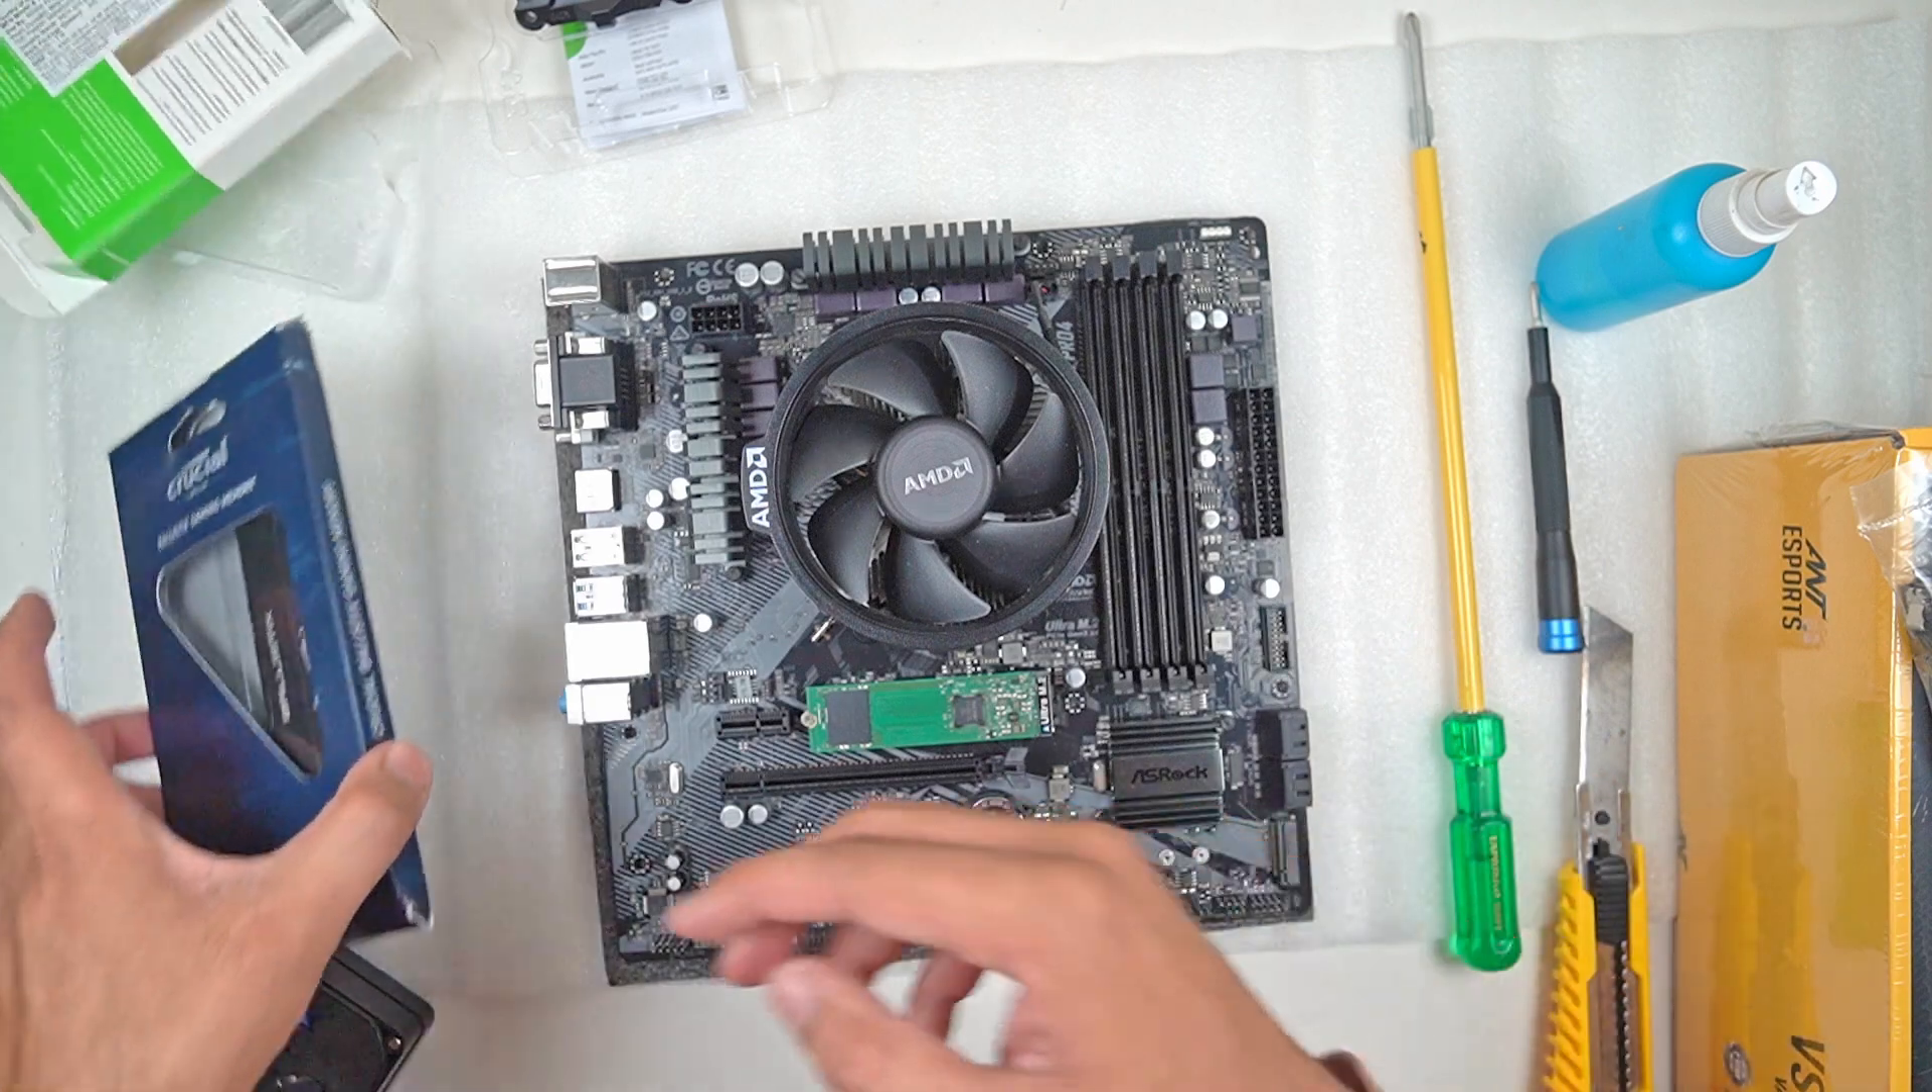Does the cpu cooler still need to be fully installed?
No.